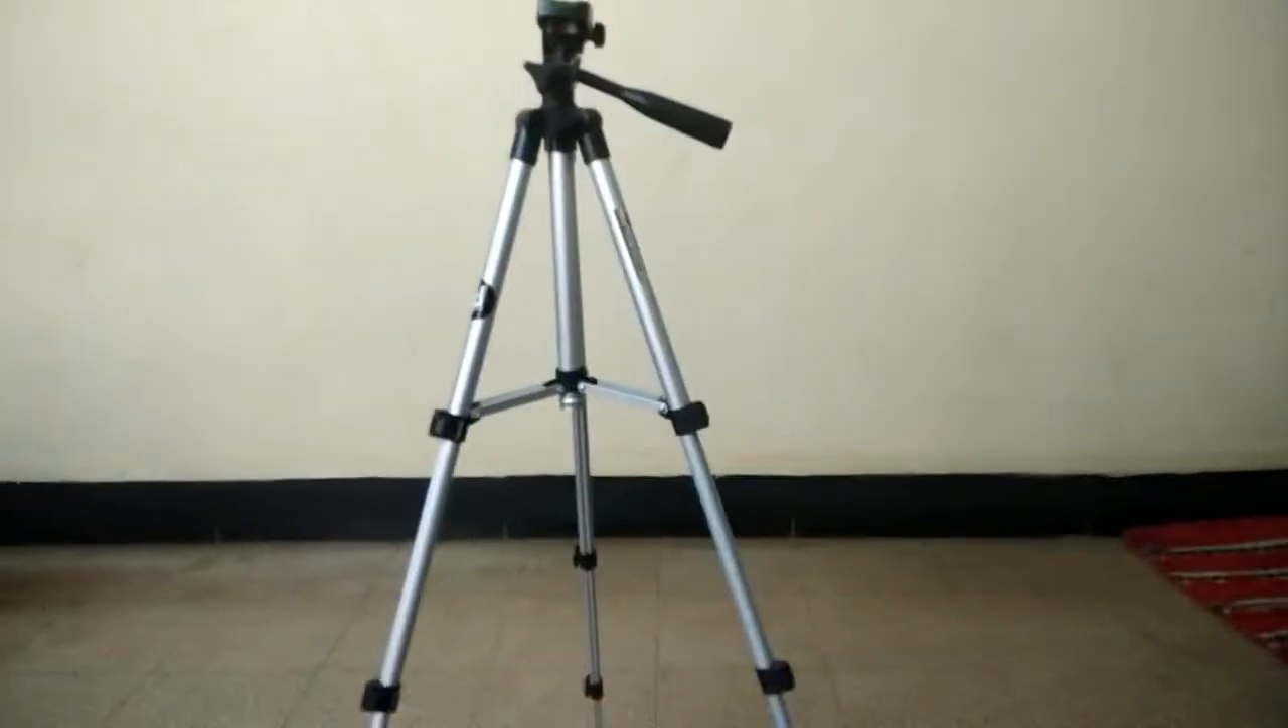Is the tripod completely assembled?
Yes.